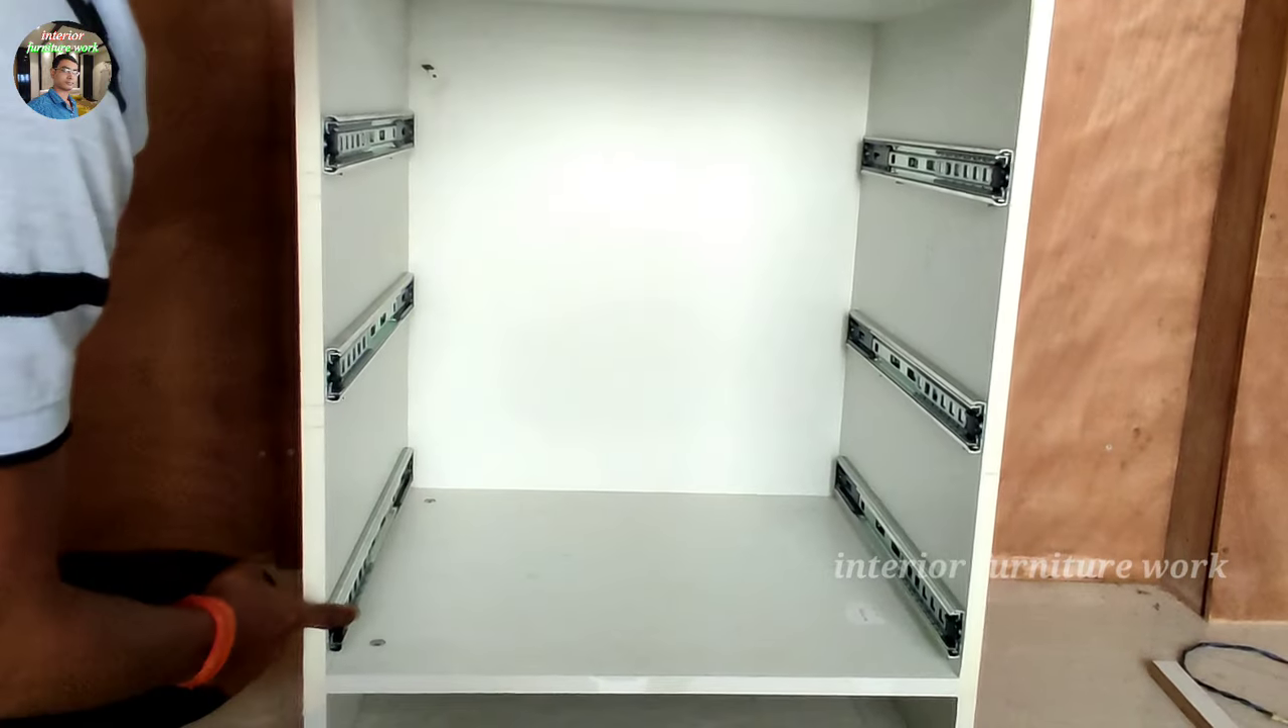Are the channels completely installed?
Yes.